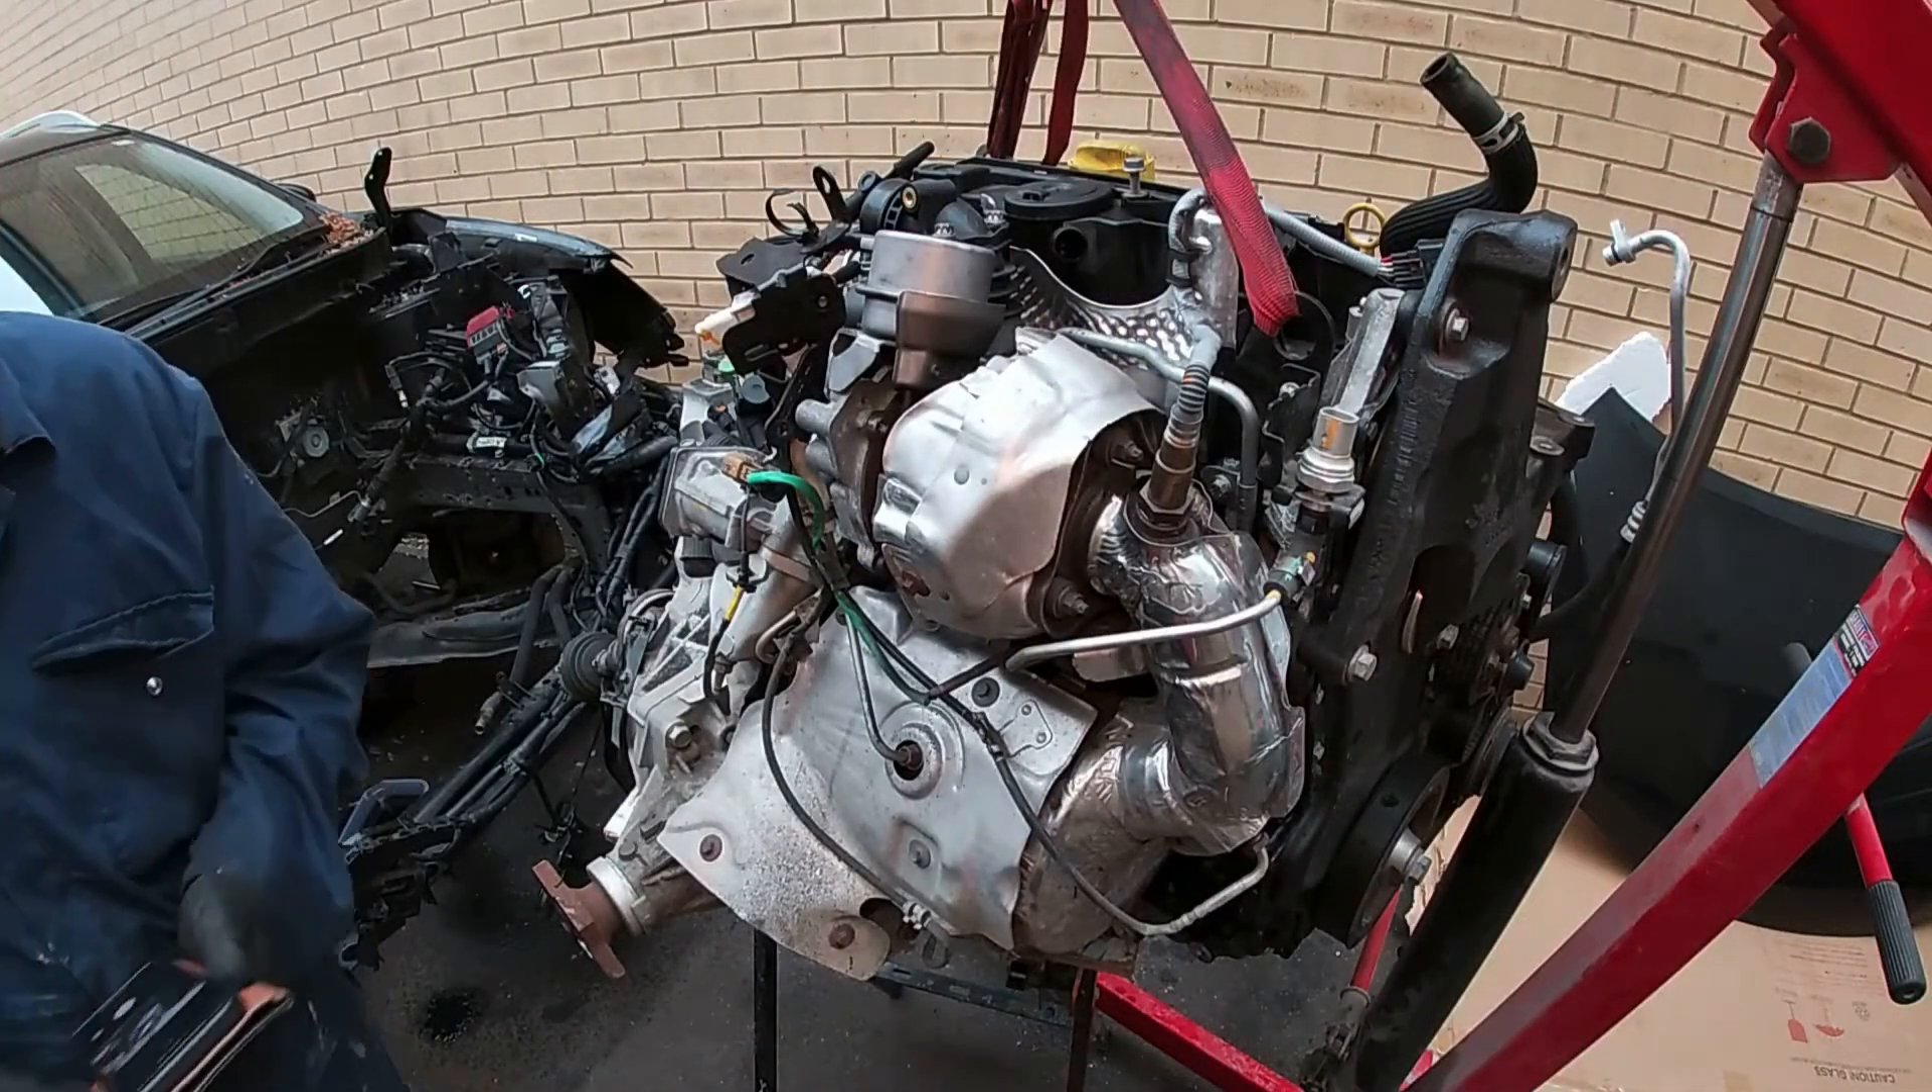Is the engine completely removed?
Yes.